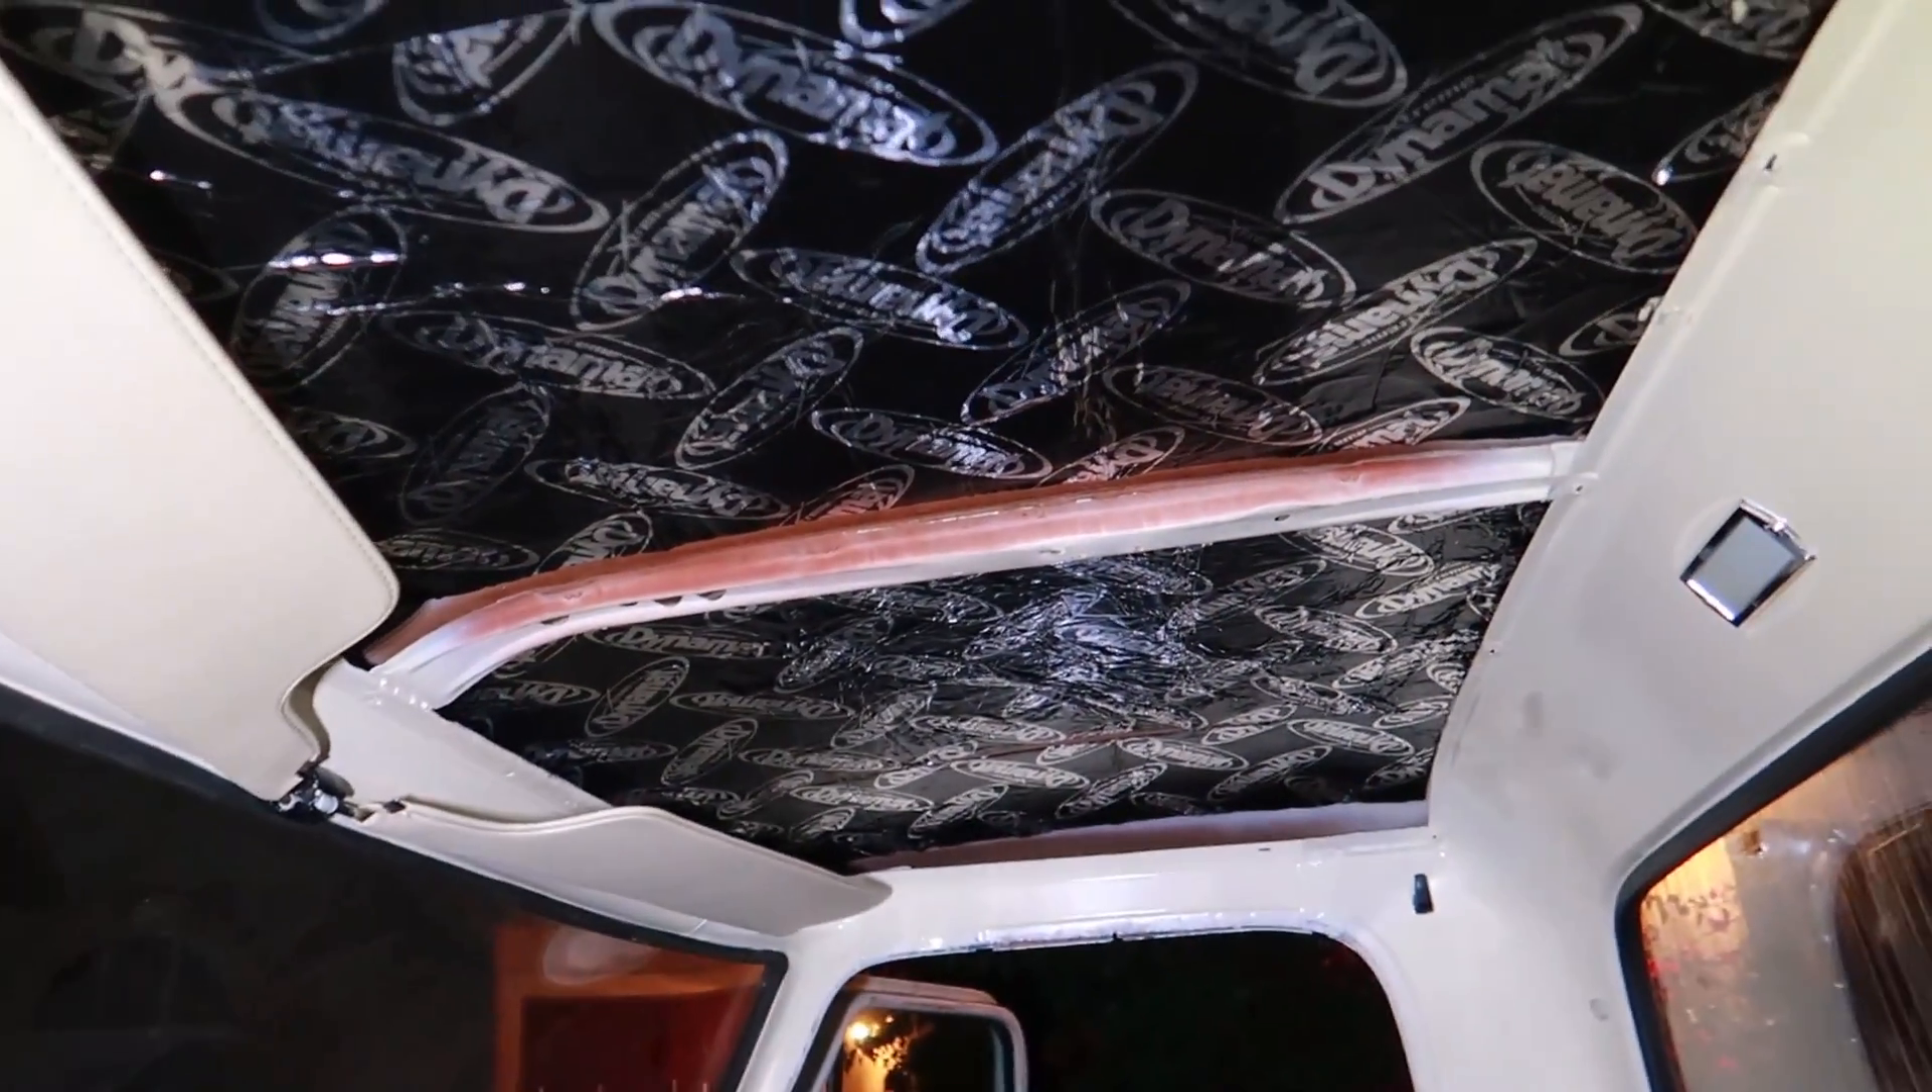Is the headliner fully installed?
No.